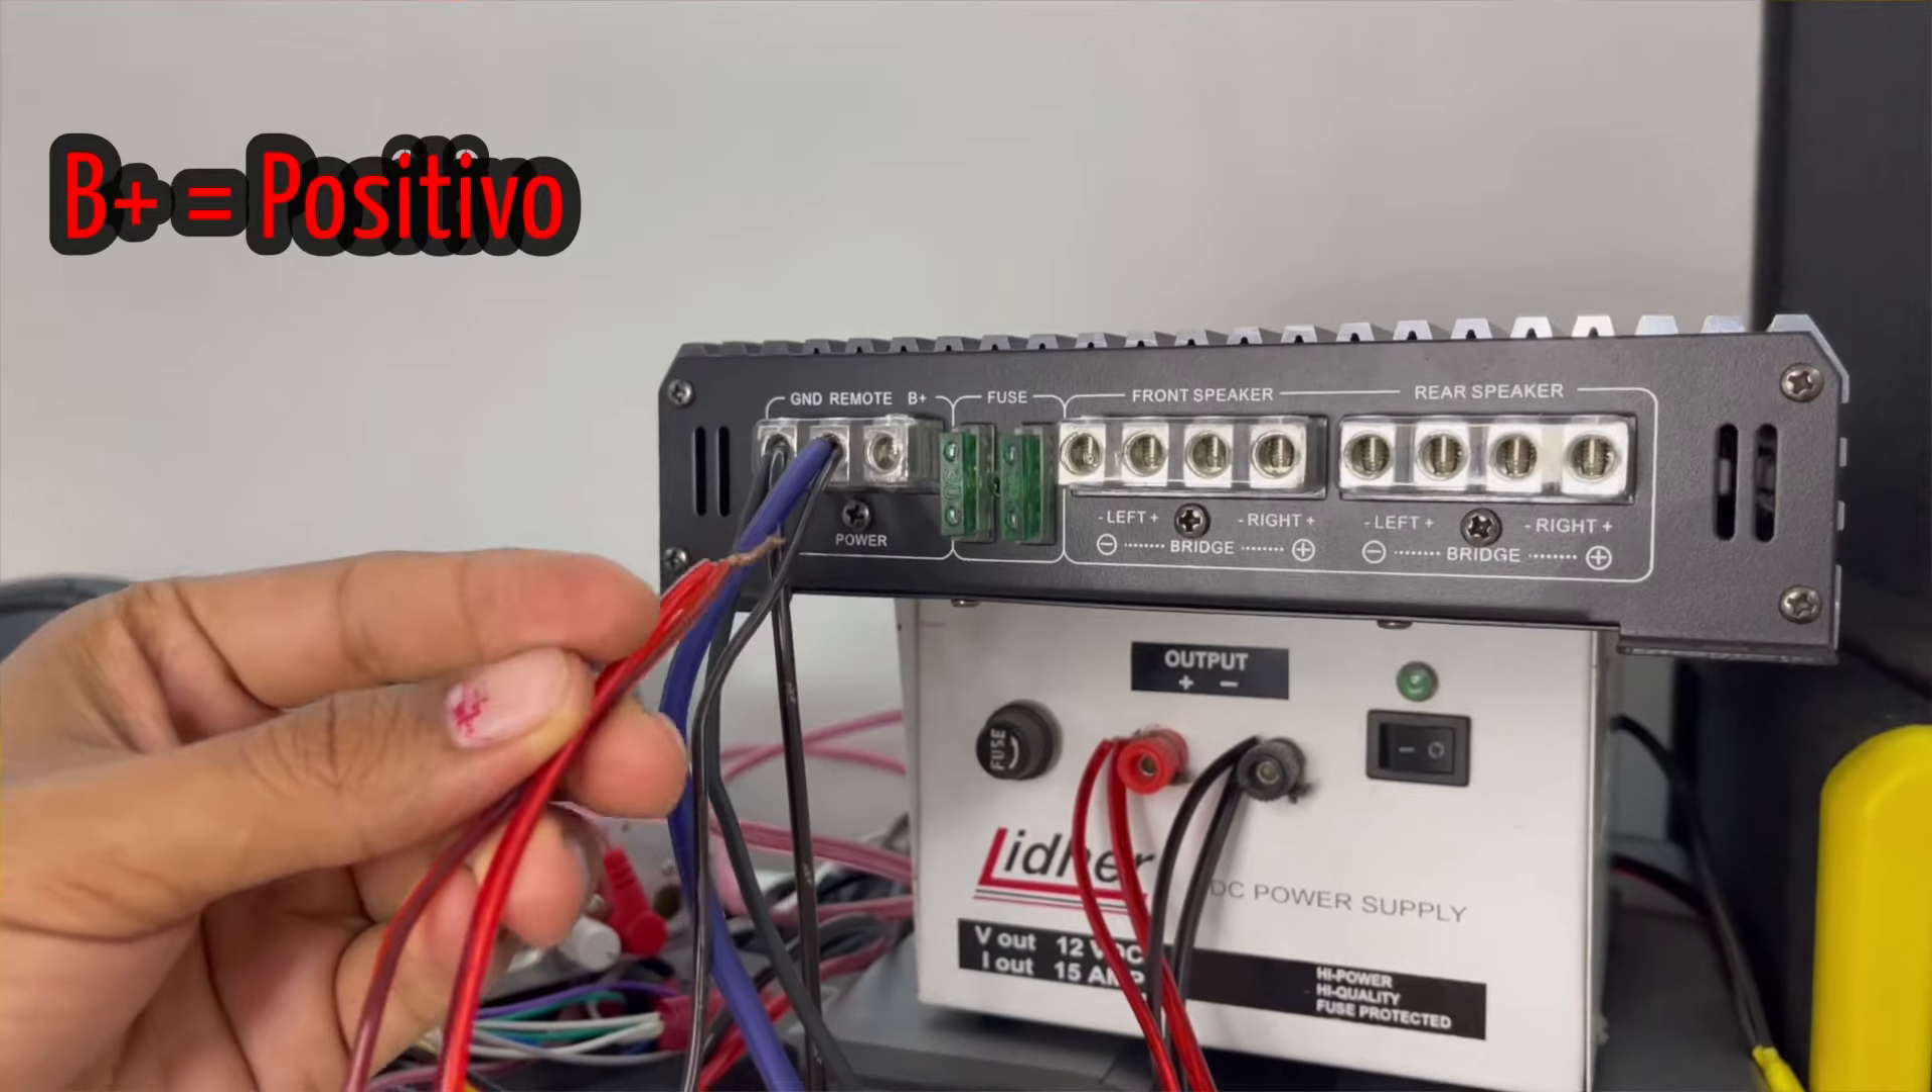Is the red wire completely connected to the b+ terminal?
No.